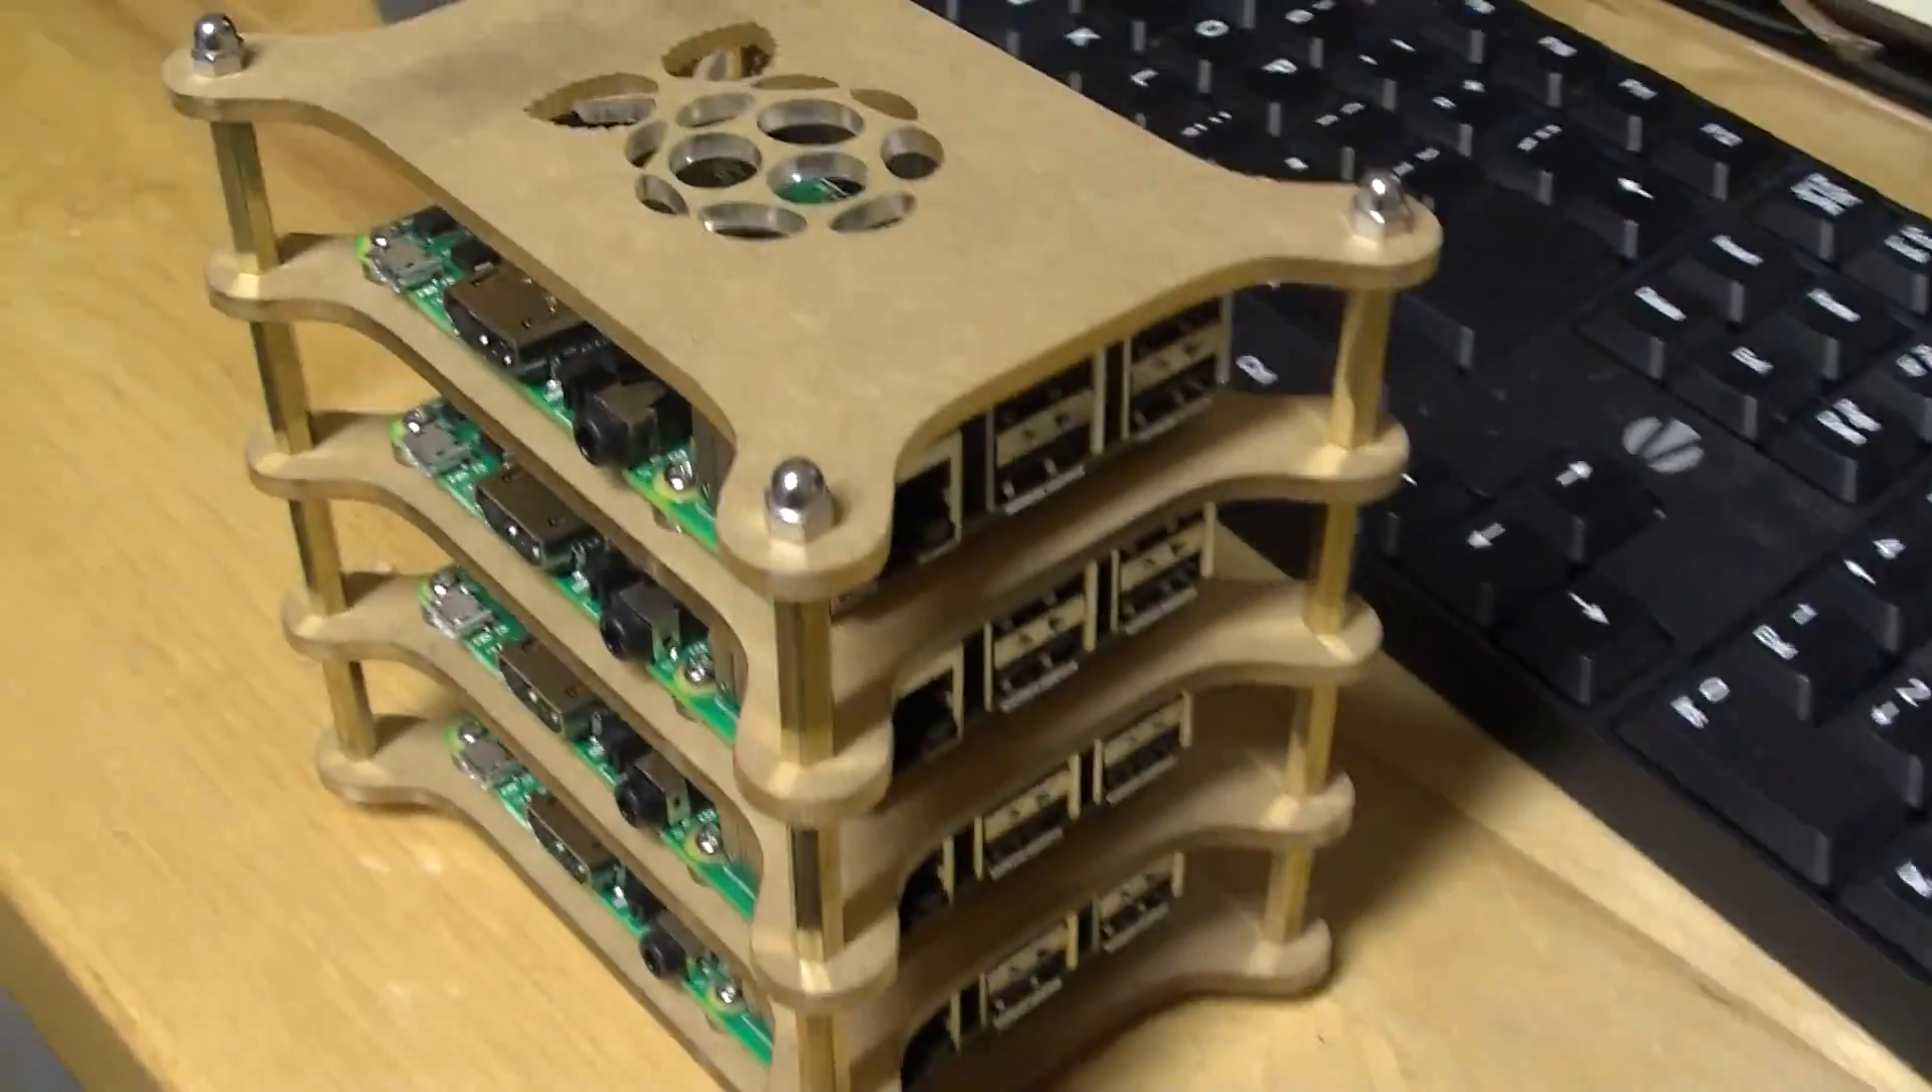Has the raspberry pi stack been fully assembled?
Yes.